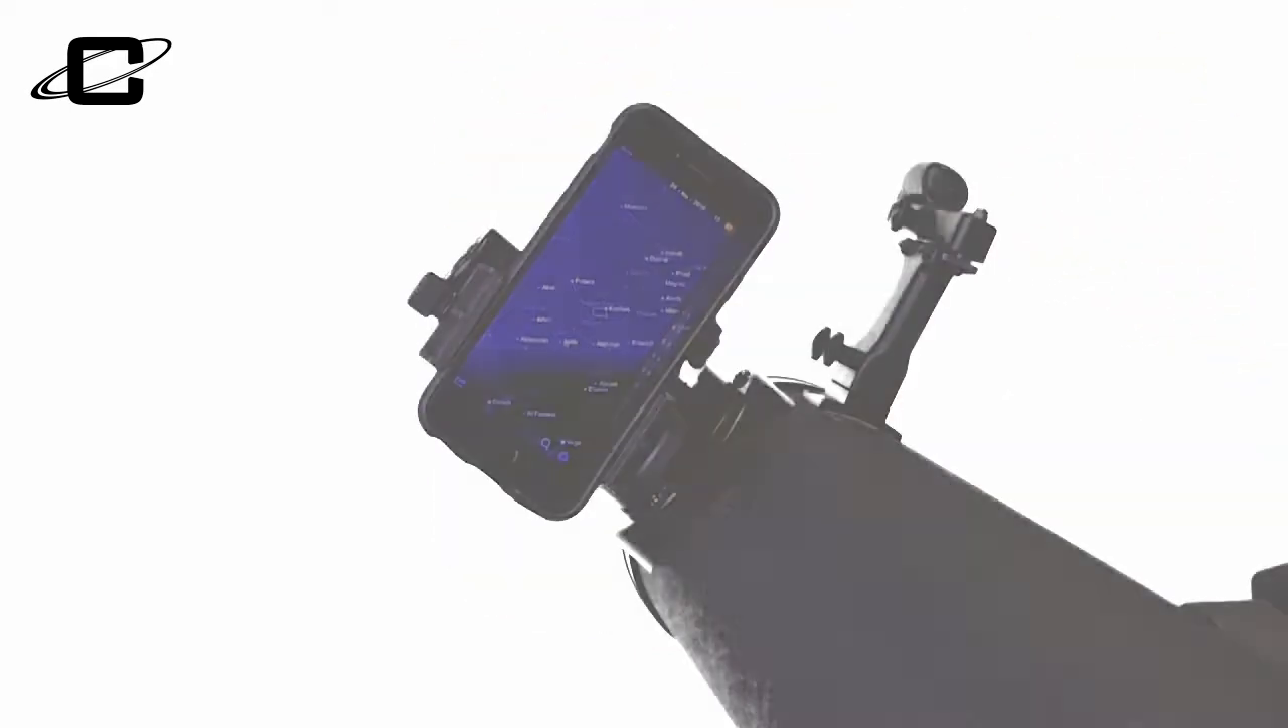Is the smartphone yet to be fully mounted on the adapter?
No.